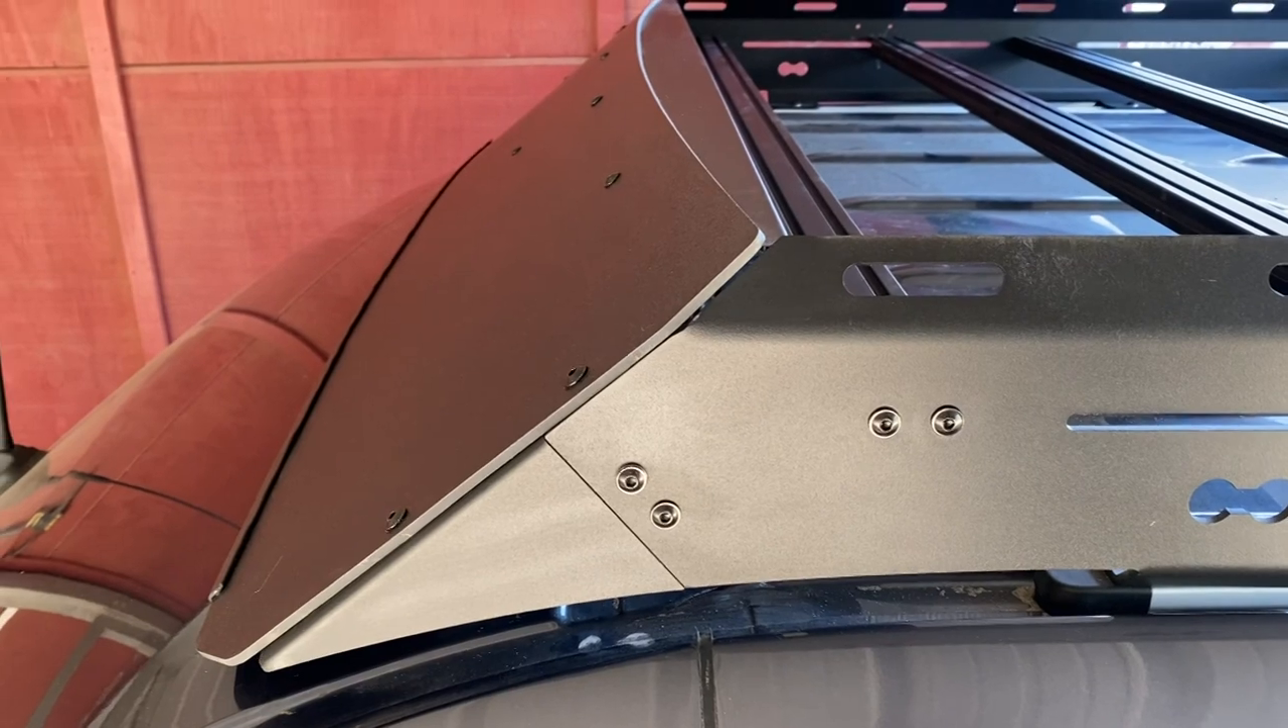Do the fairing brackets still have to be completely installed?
No.